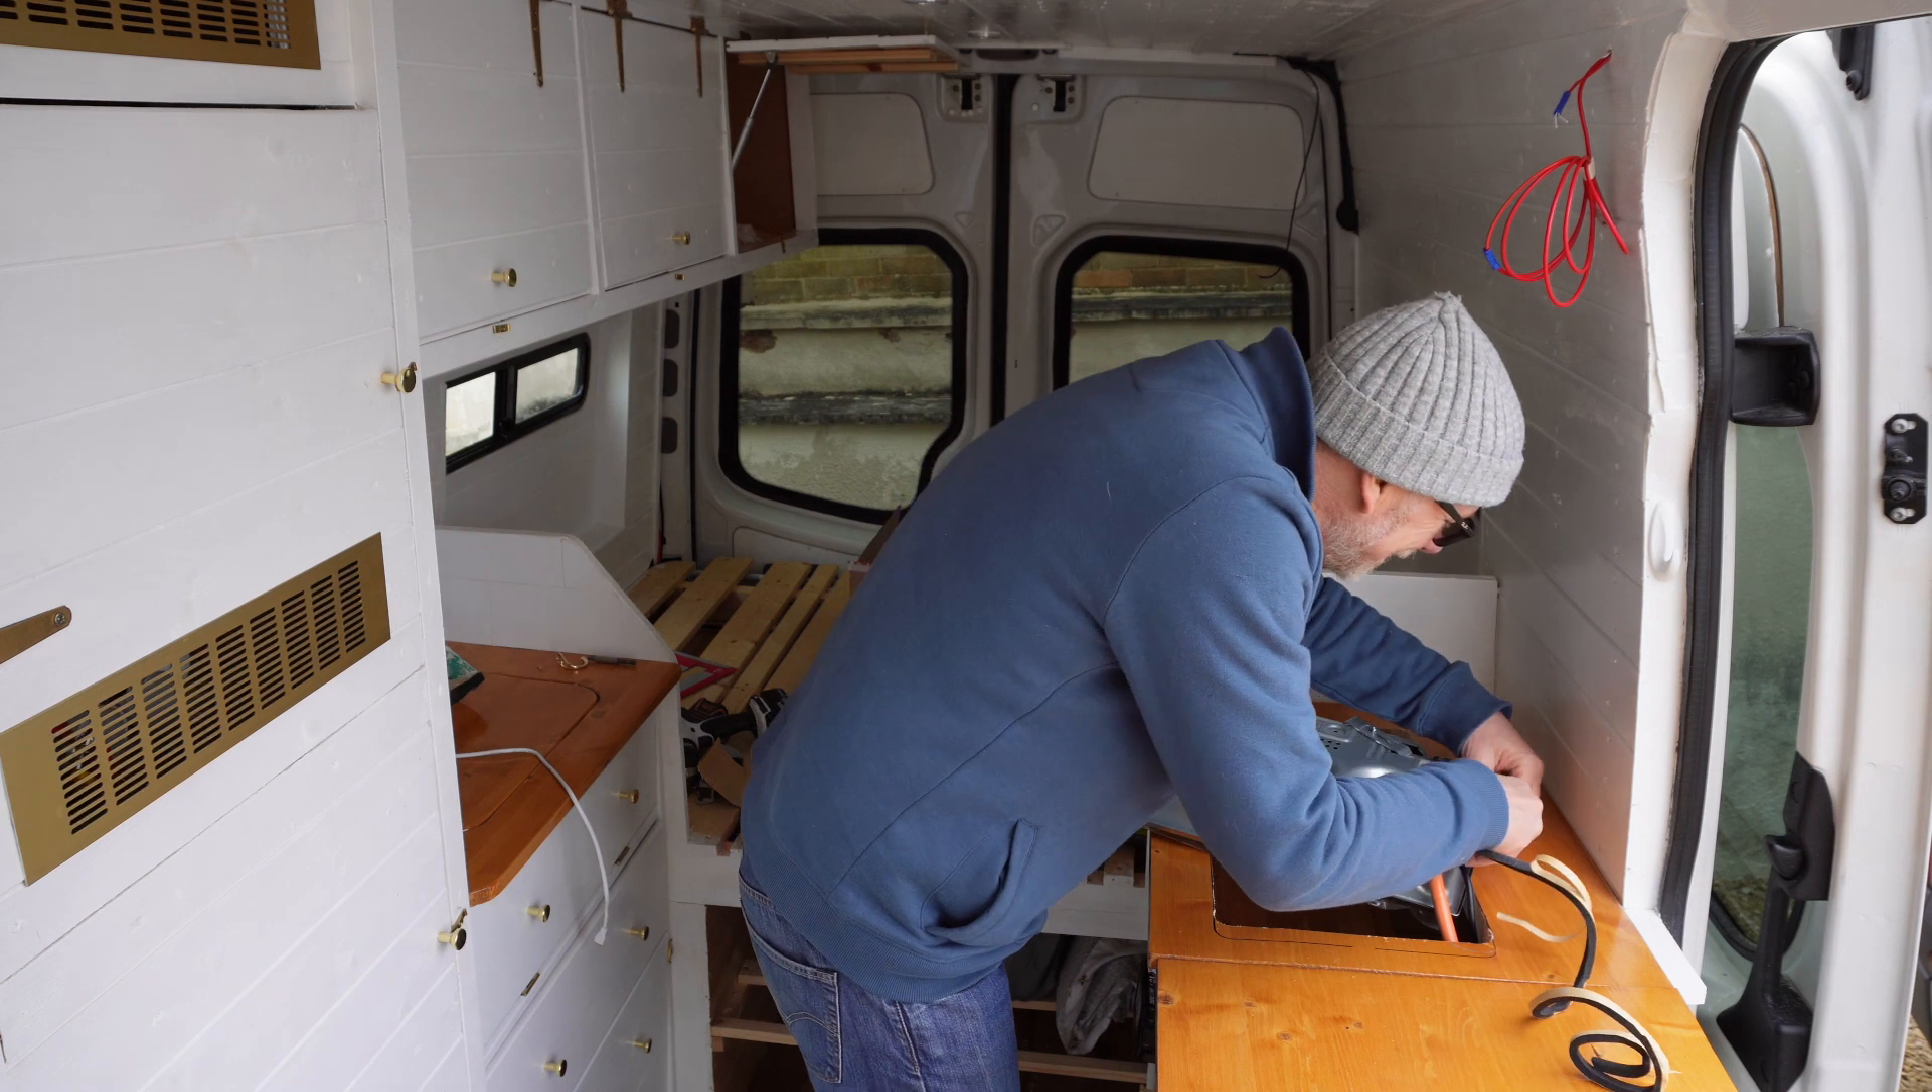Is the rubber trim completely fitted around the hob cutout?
No.